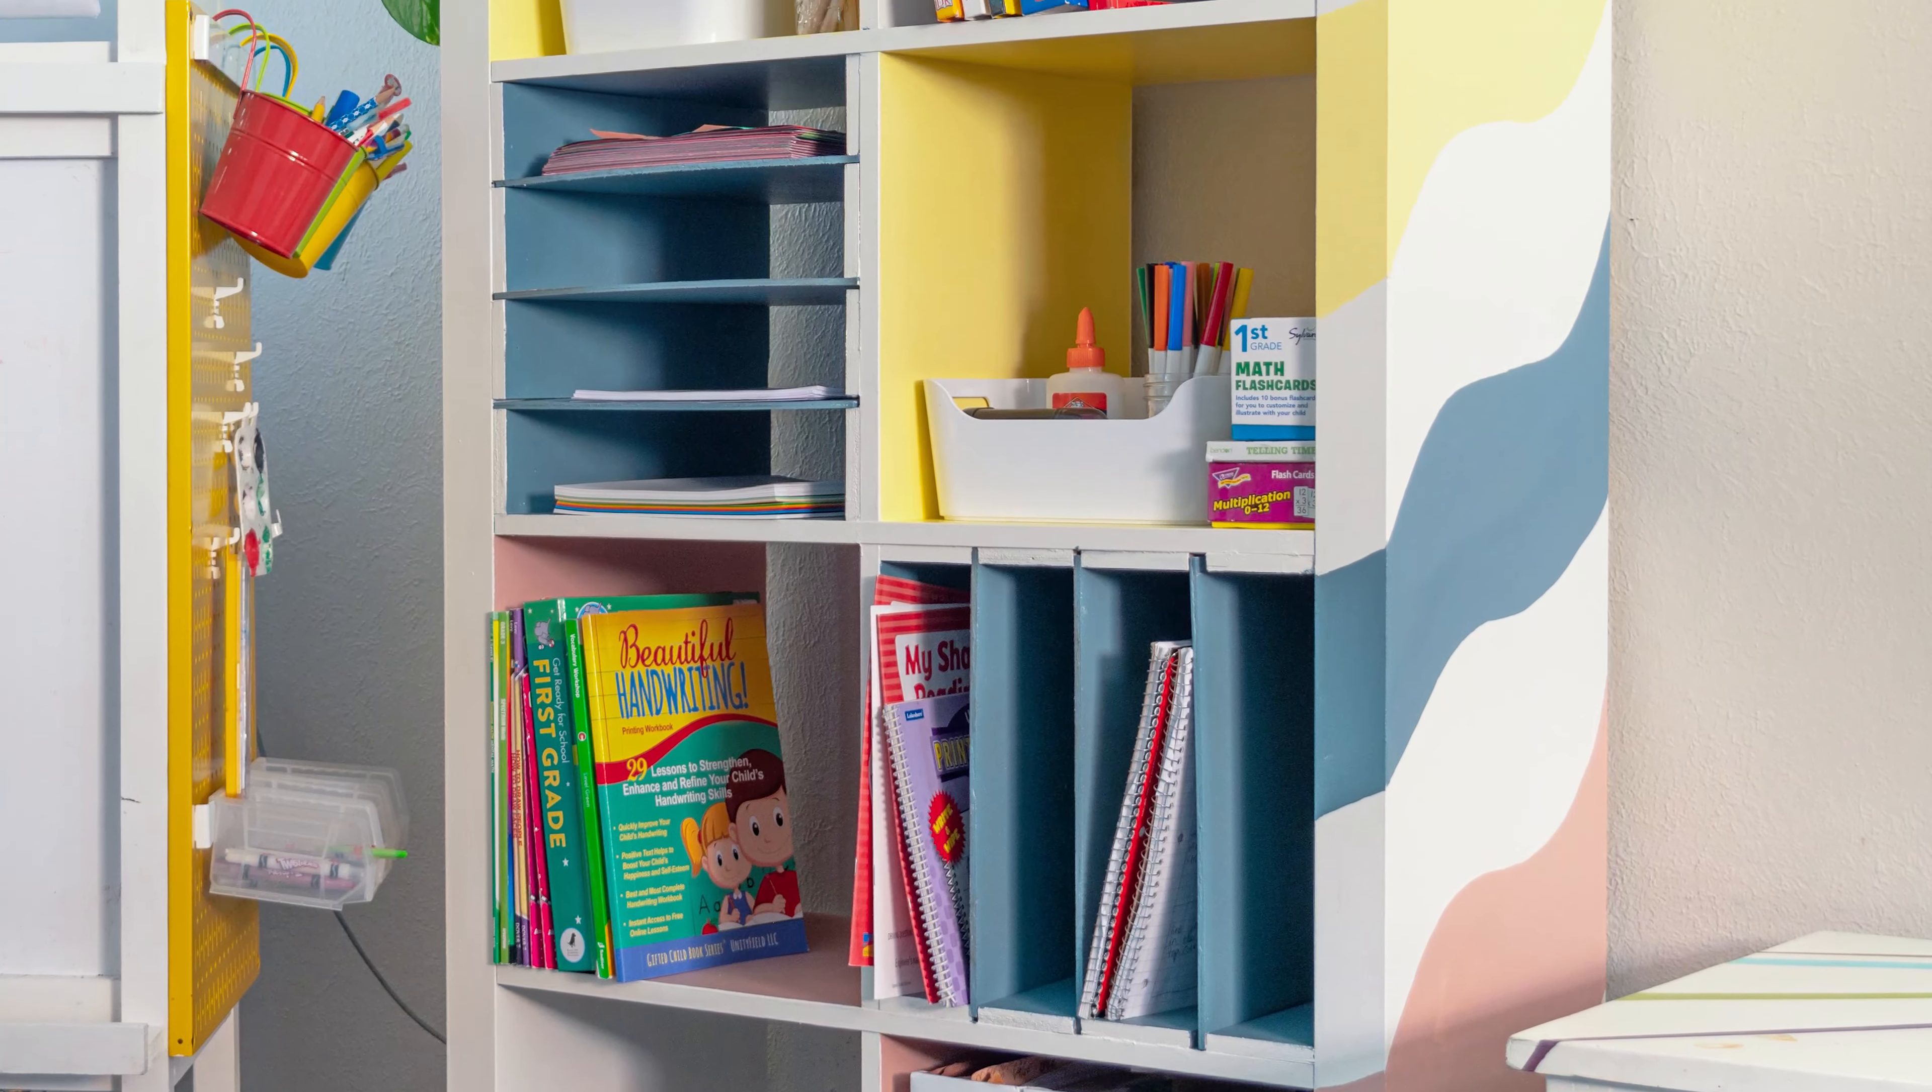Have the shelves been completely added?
Yes.